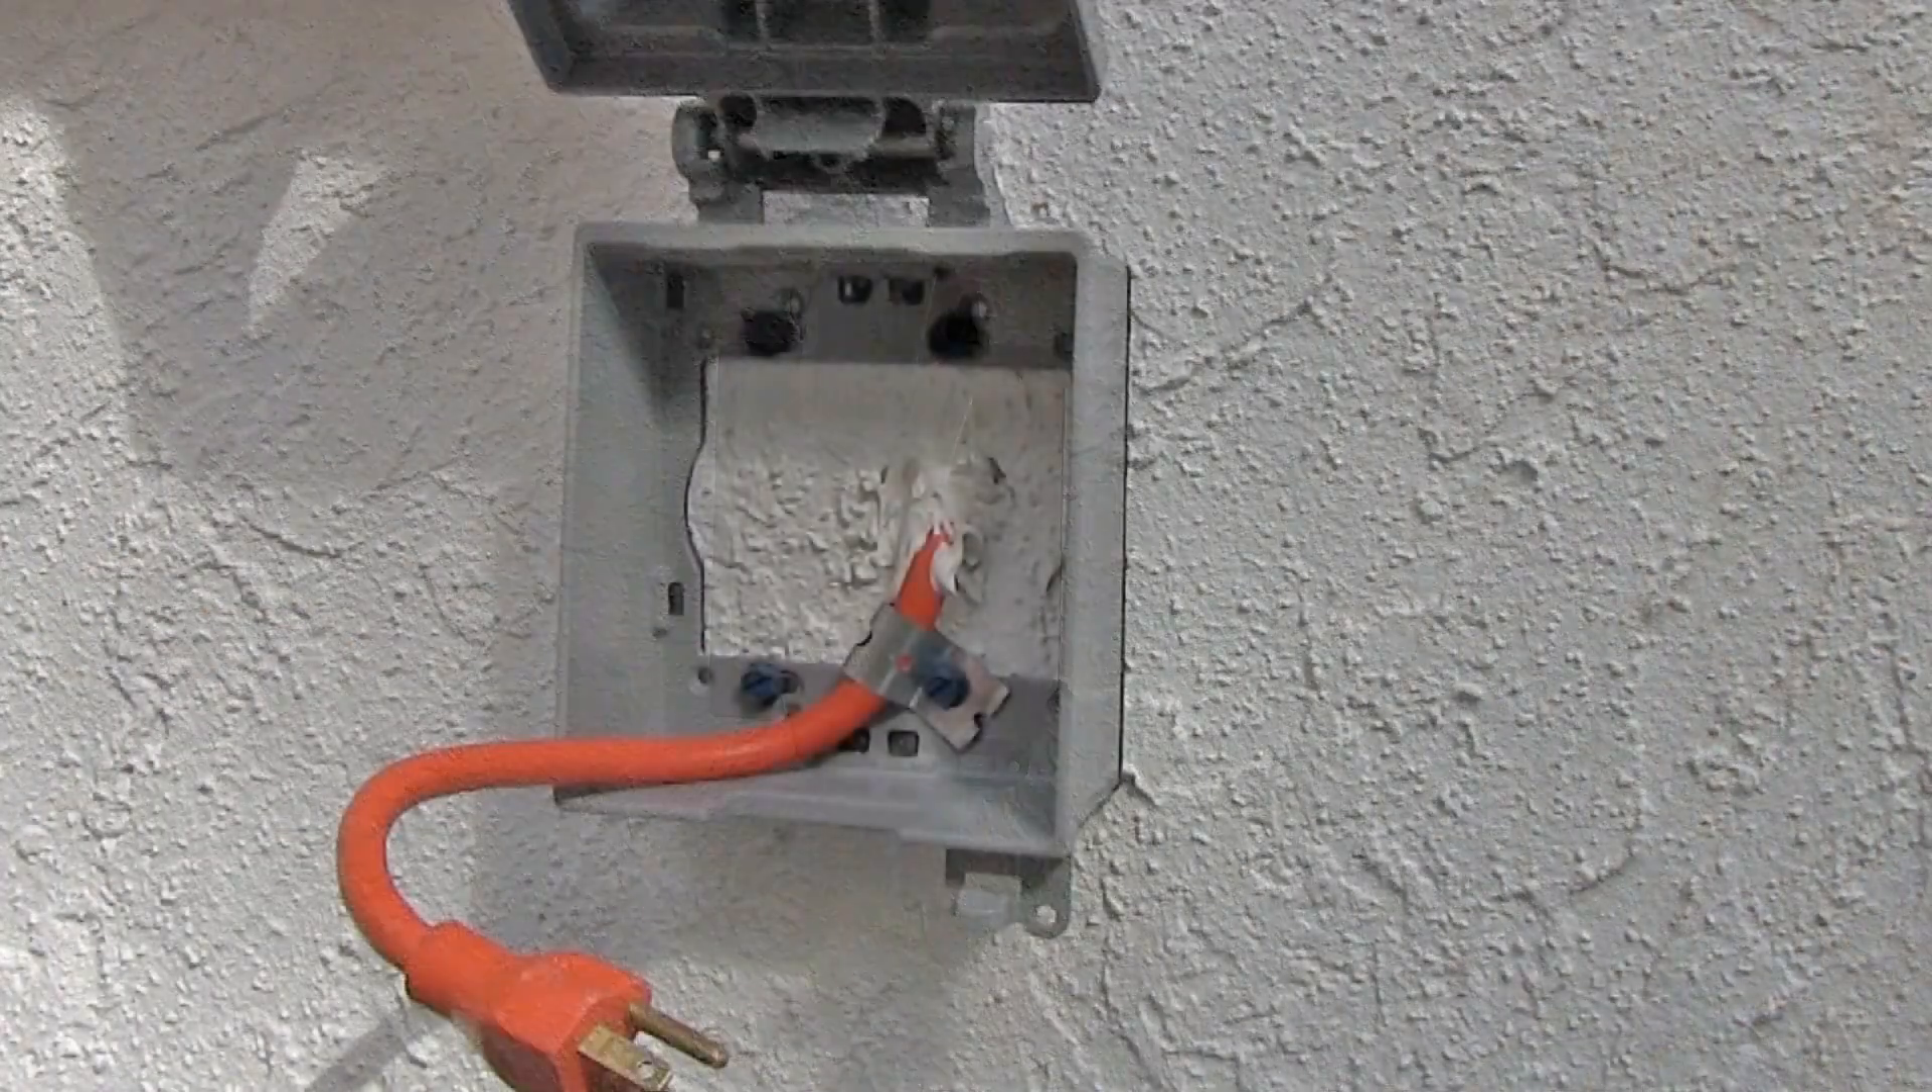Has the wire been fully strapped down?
Yes.